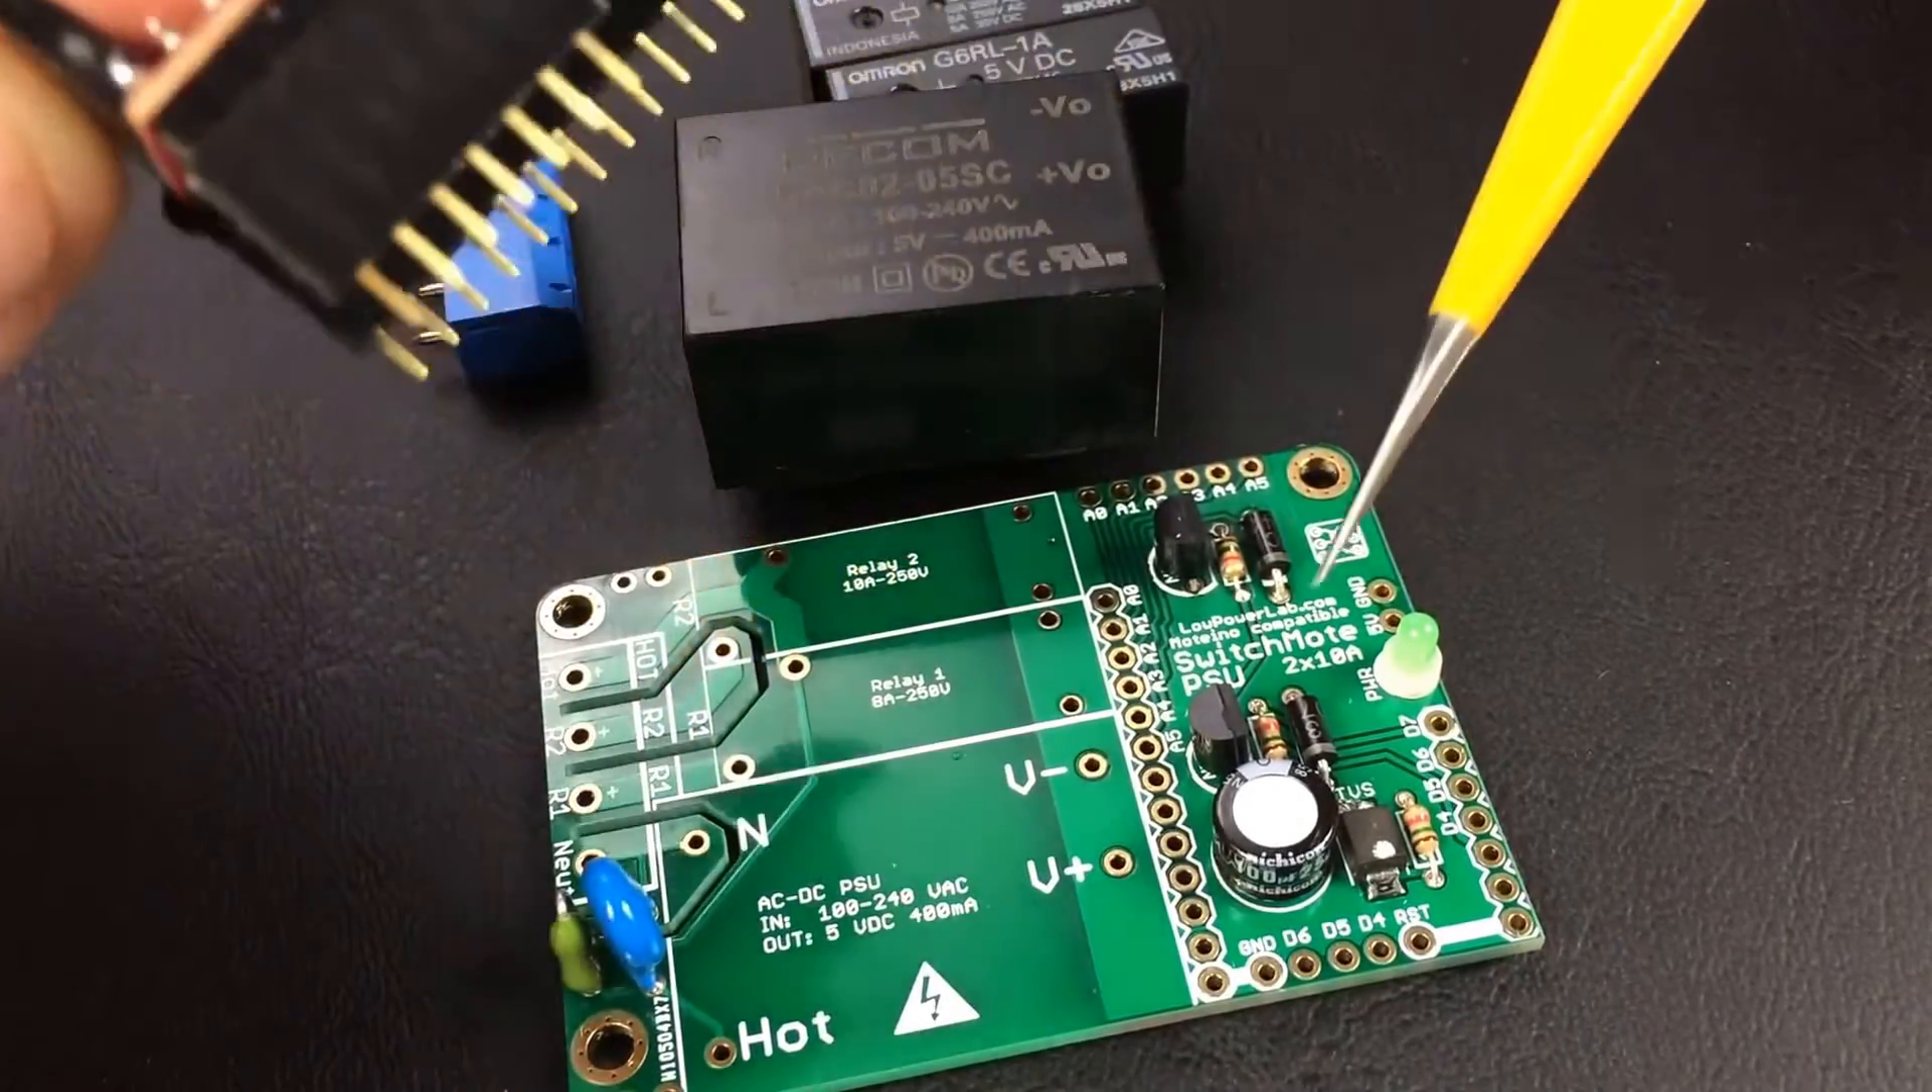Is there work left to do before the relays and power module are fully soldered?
Yes.